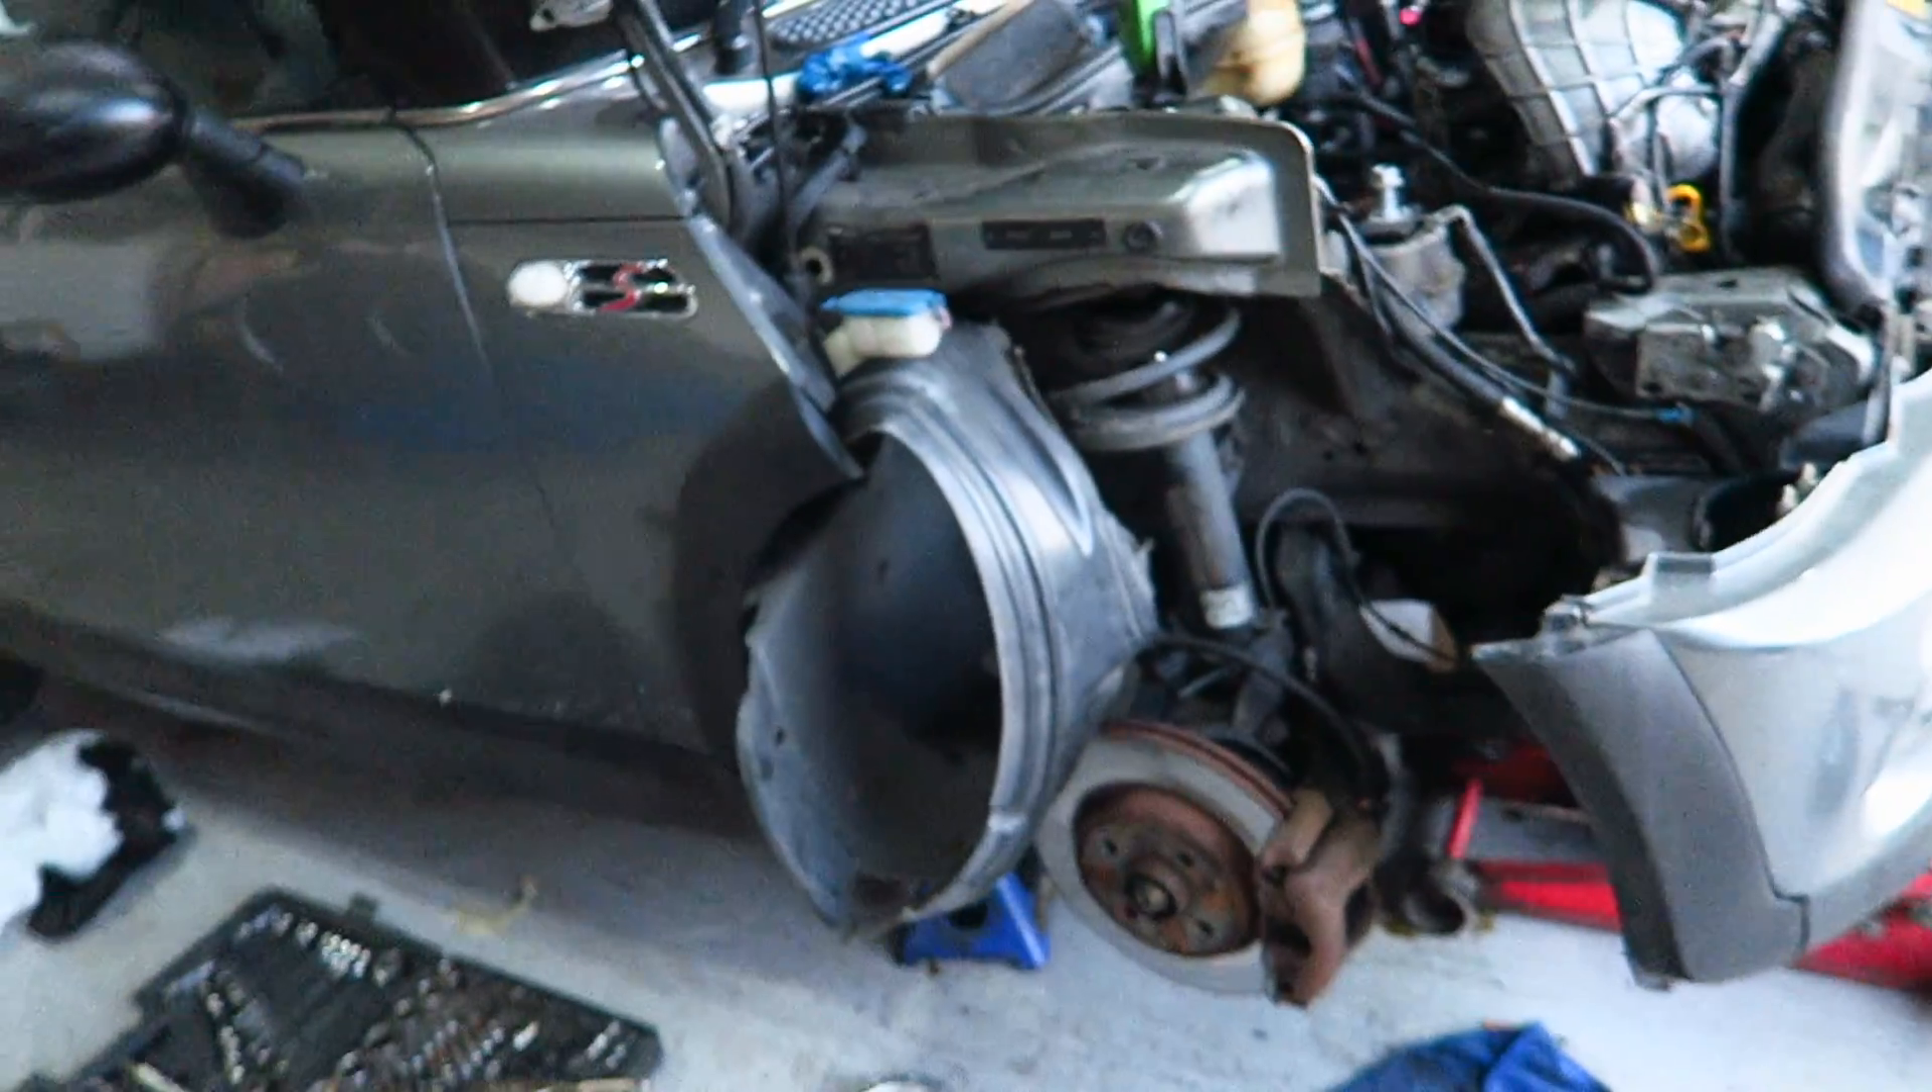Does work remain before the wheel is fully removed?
No.